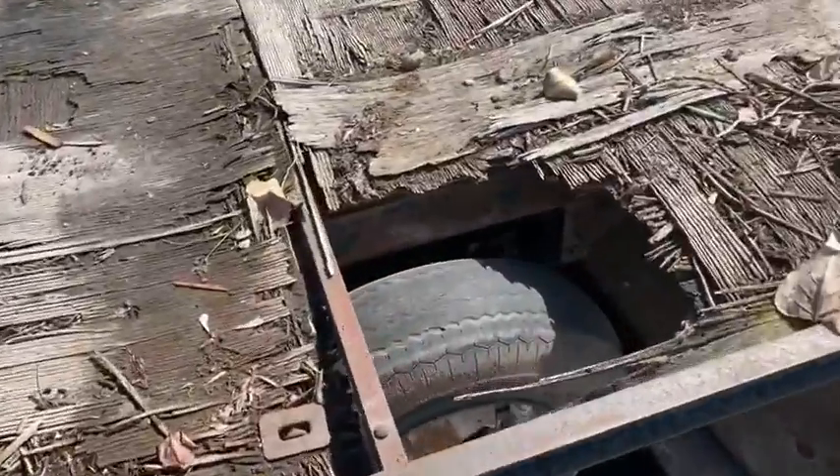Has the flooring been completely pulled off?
No.